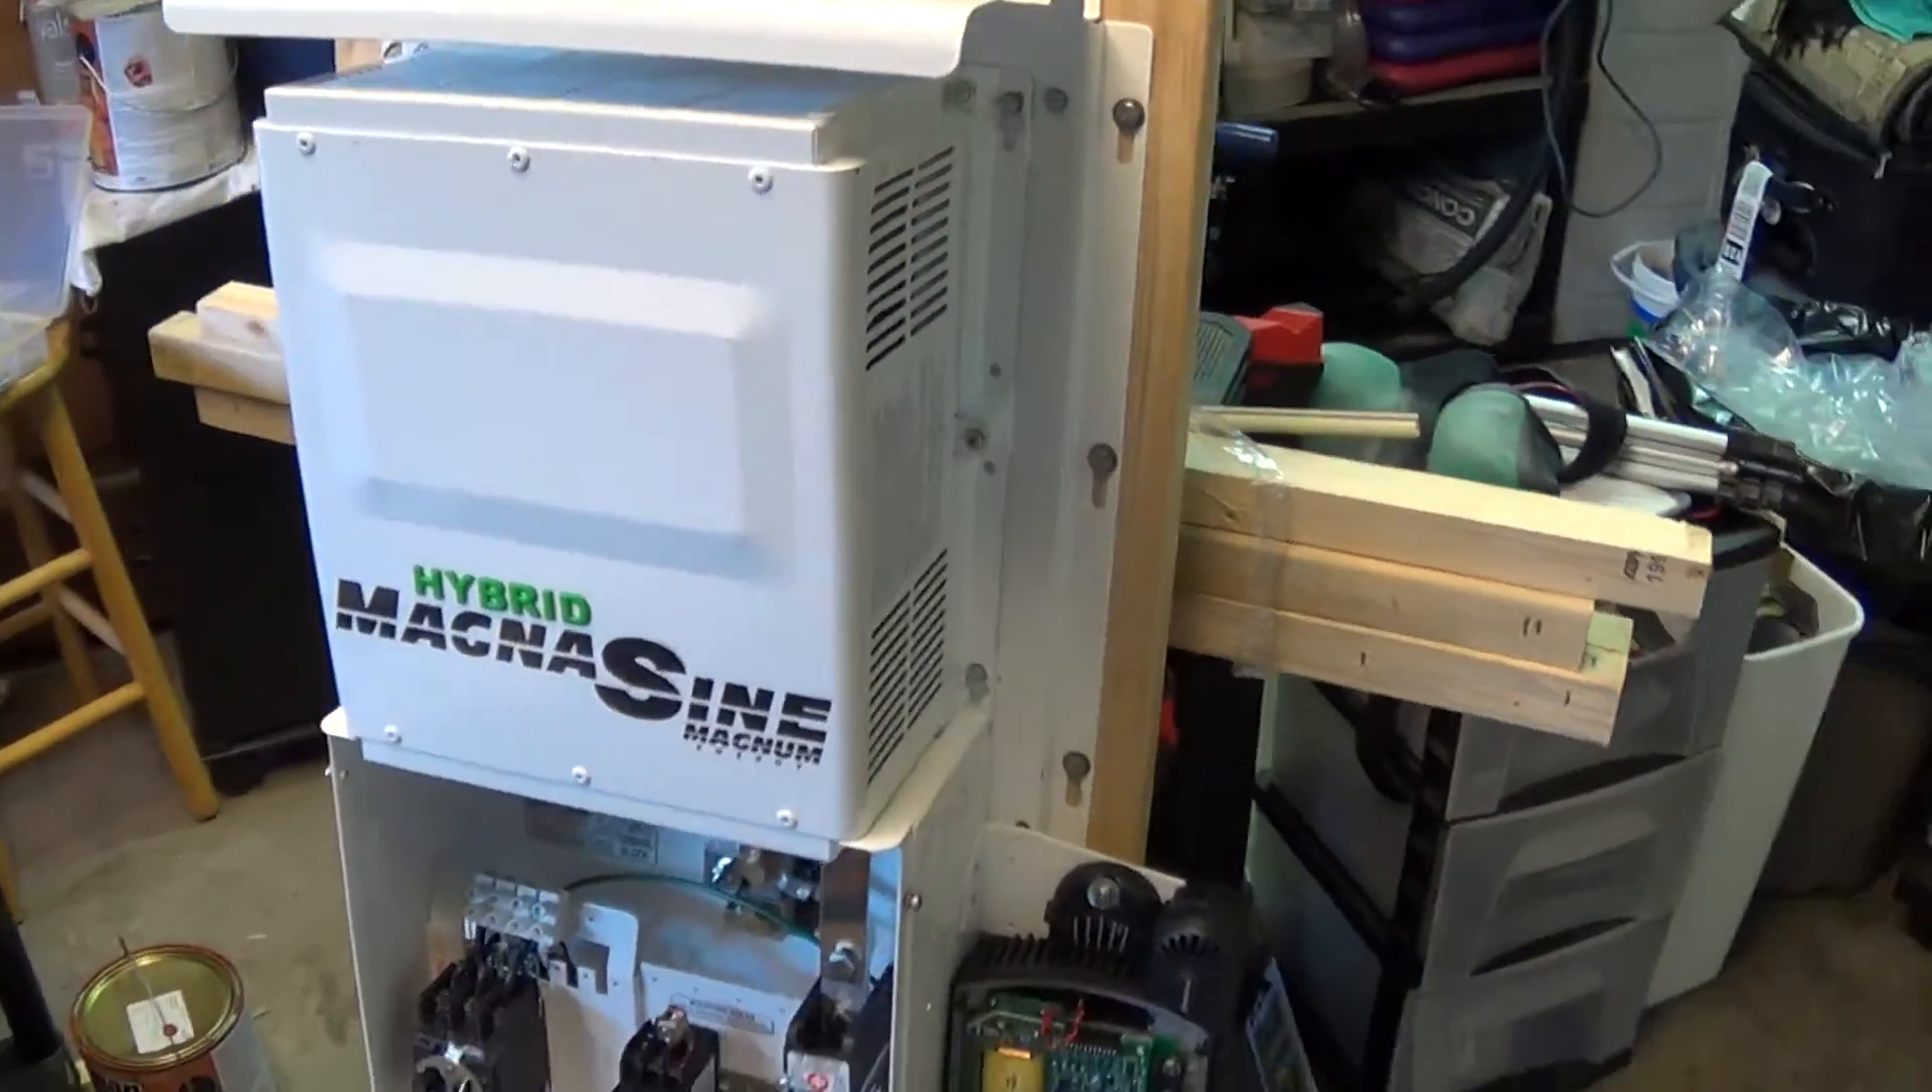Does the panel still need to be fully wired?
Yes.